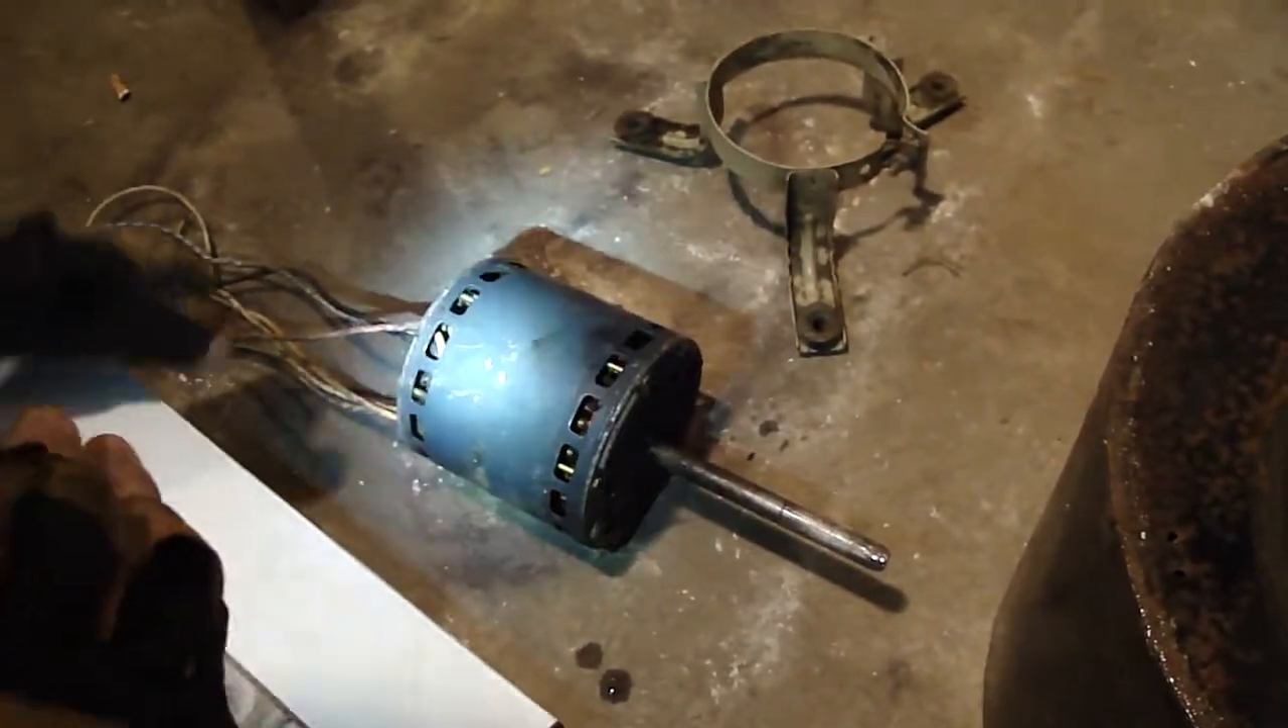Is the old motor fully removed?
Yes.